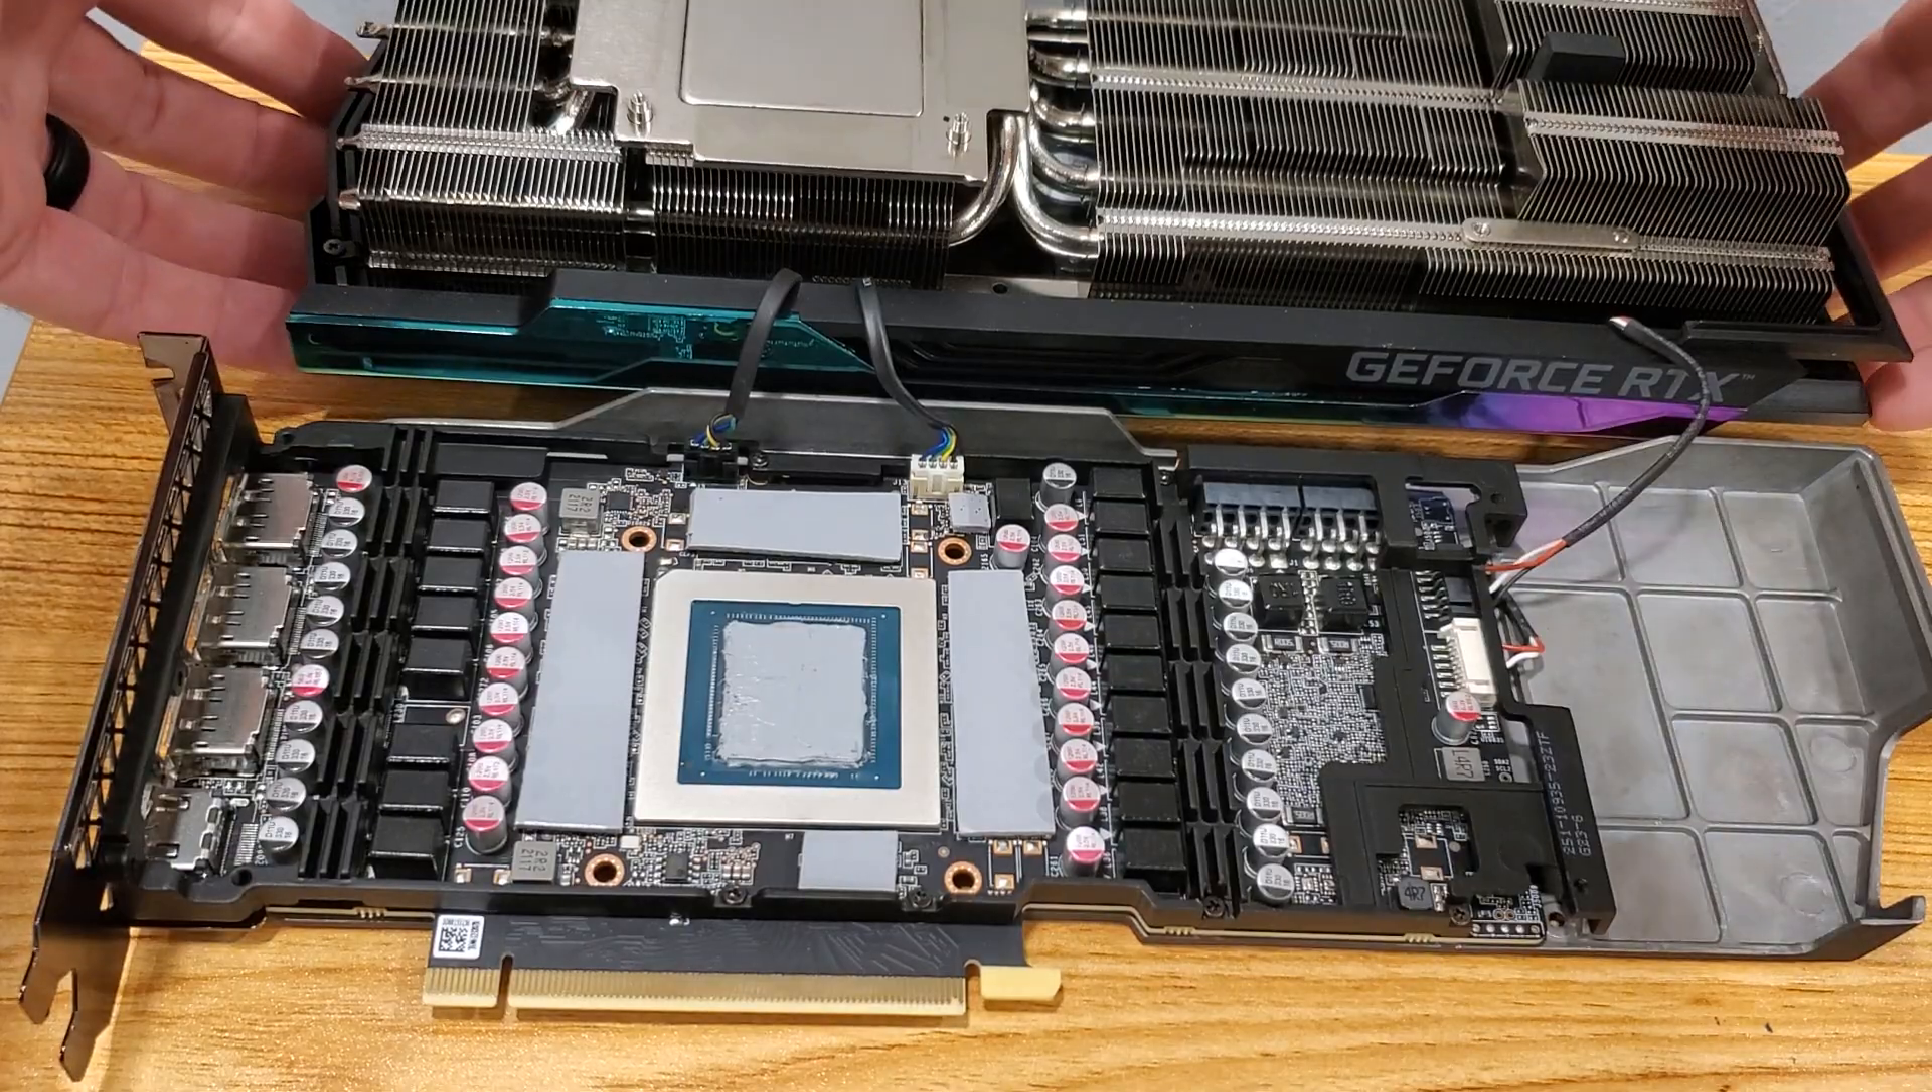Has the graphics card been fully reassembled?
No.